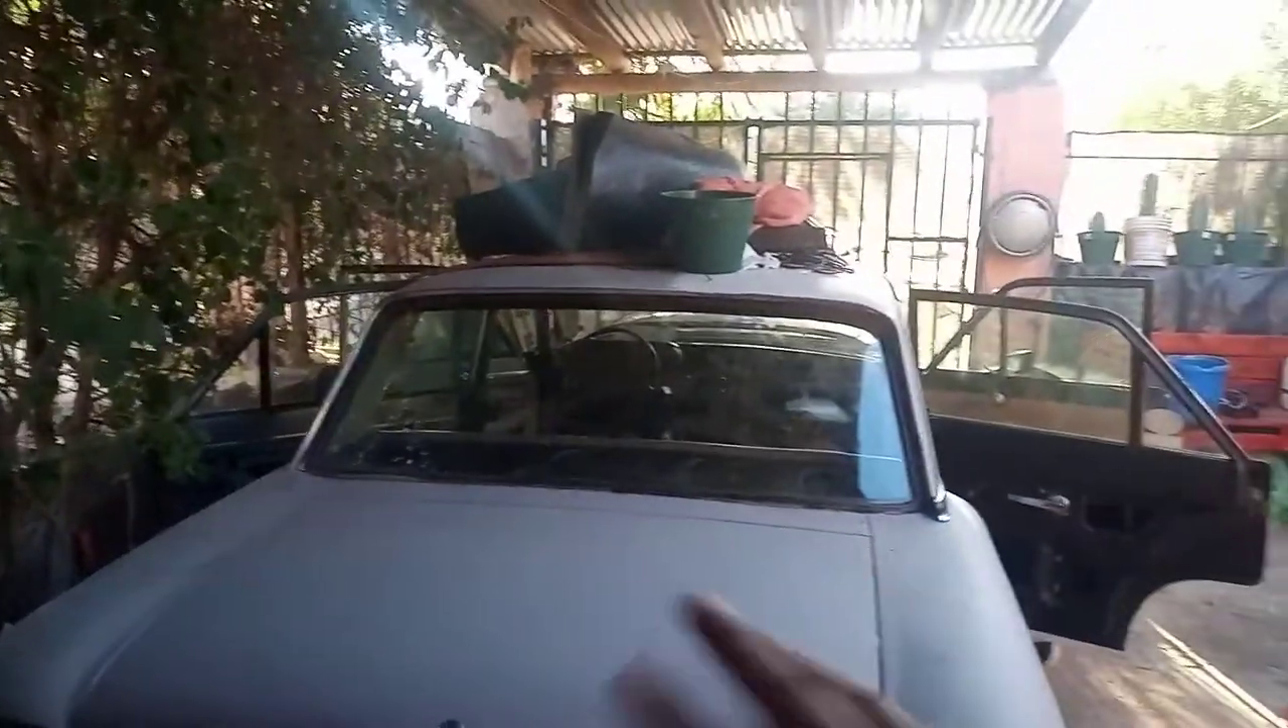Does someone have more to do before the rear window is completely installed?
No.